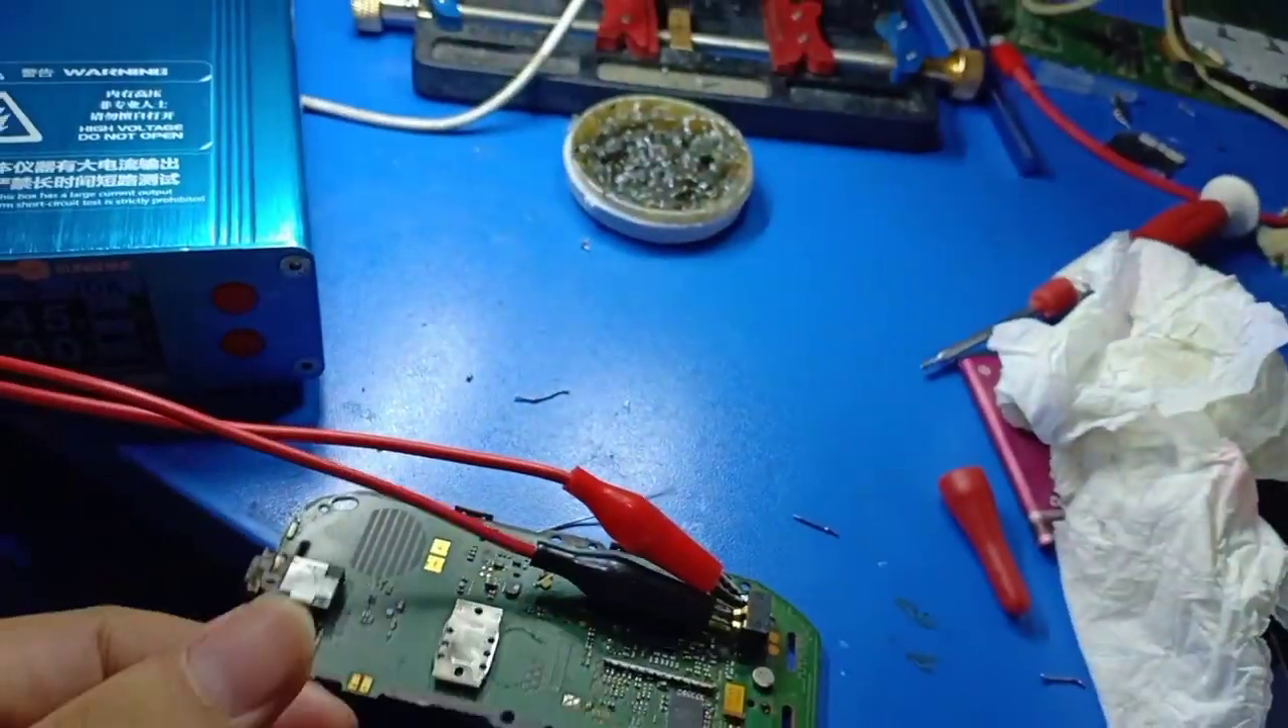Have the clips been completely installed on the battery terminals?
Yes.